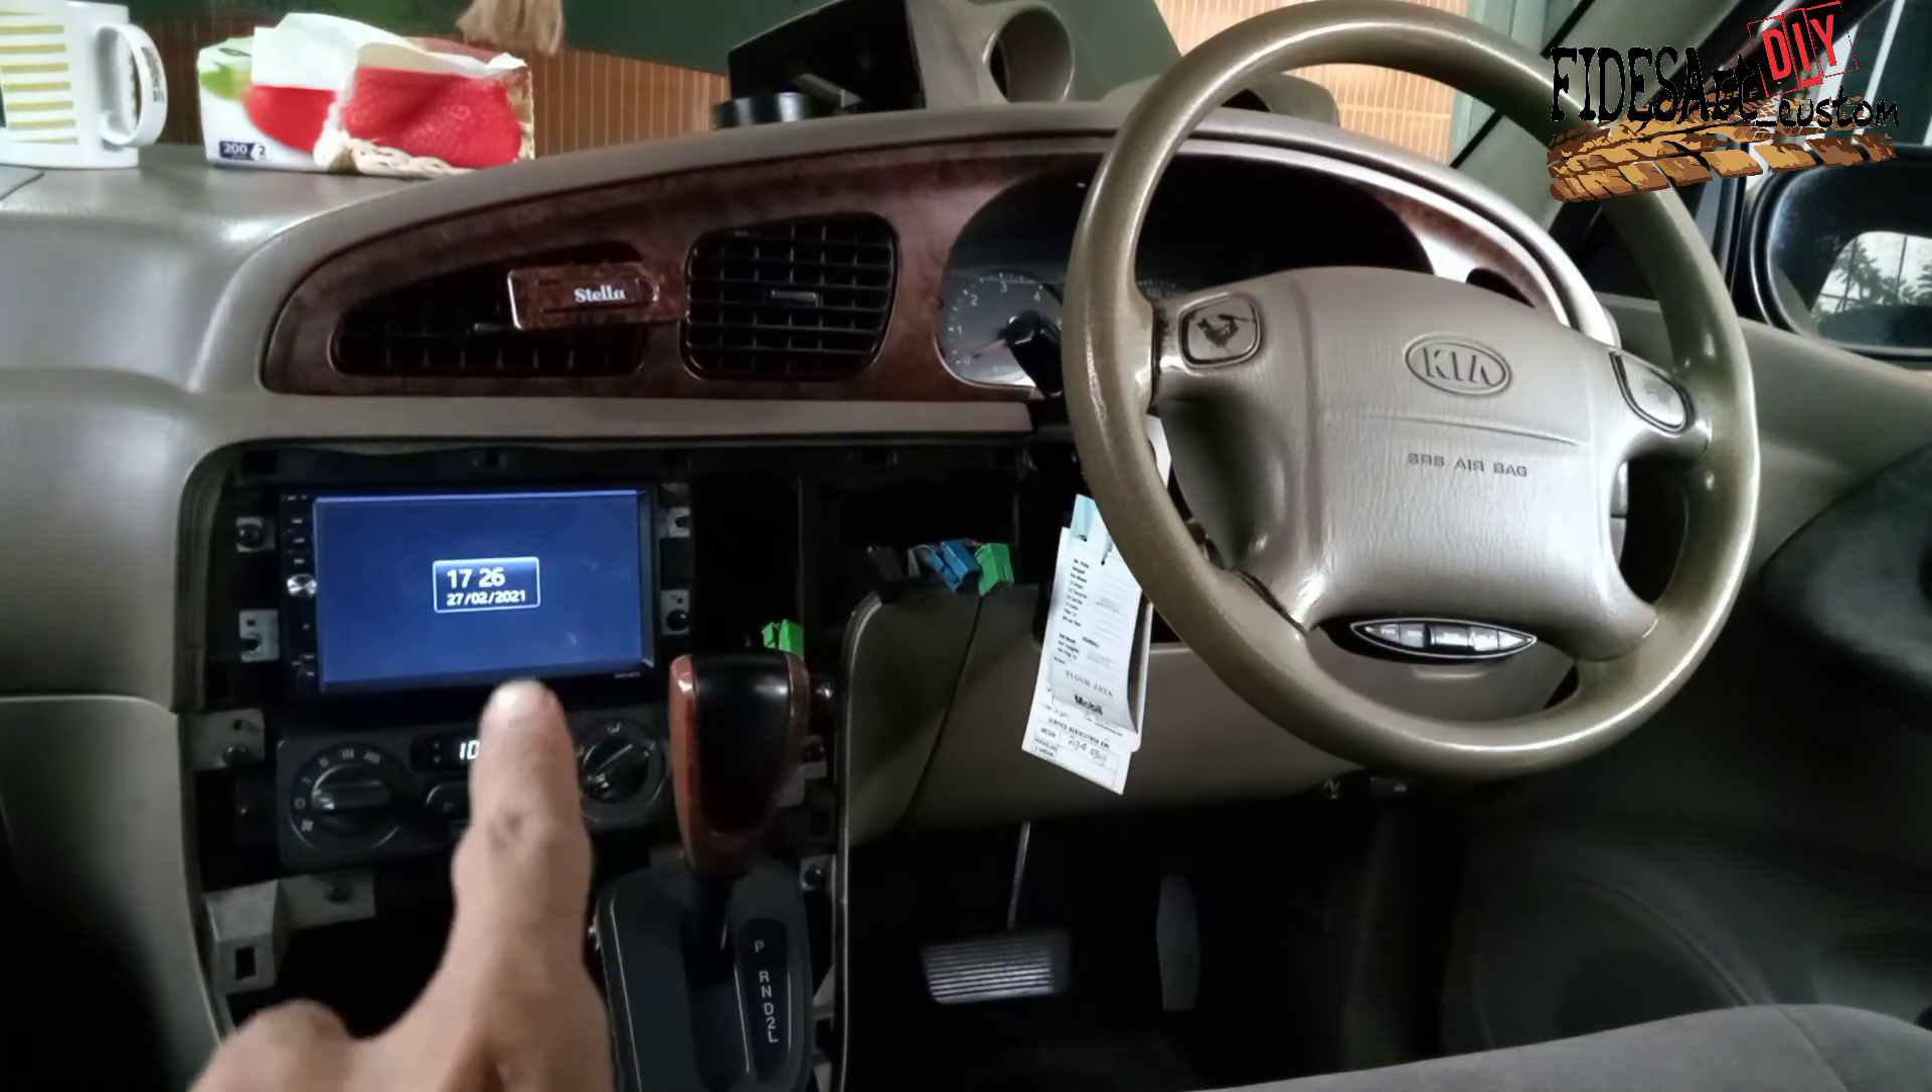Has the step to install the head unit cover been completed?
No.